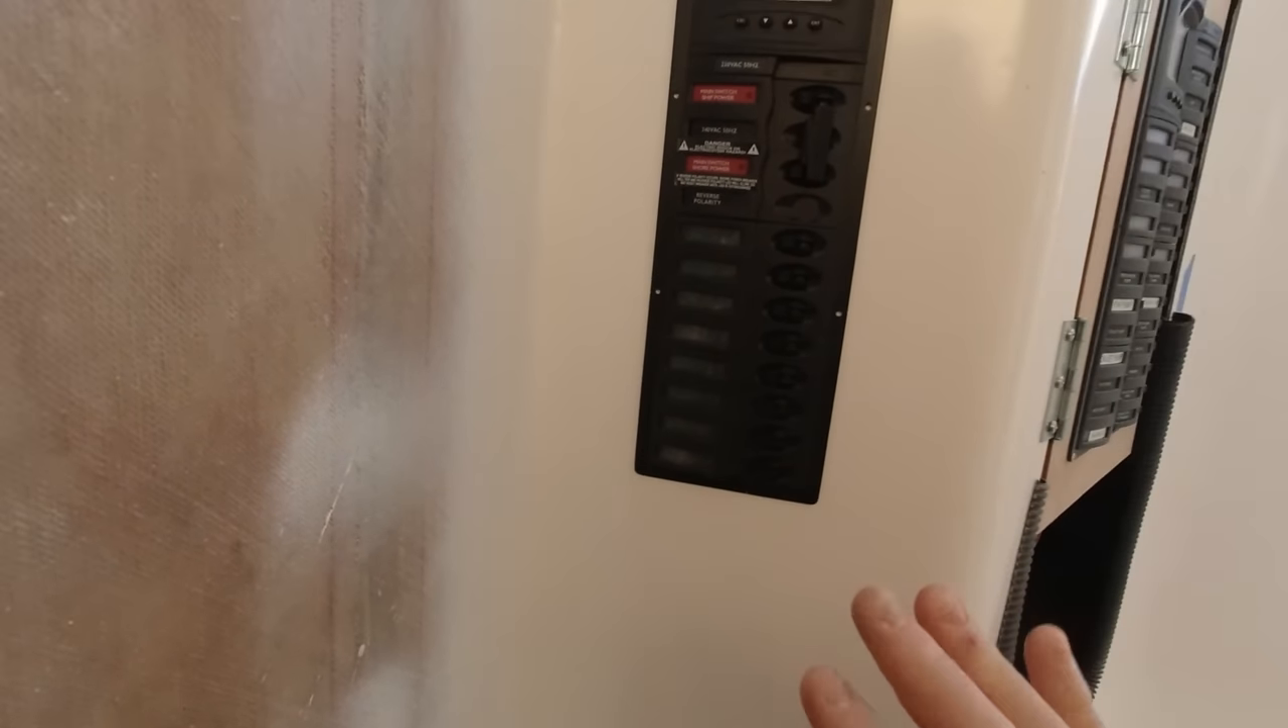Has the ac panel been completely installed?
Yes.